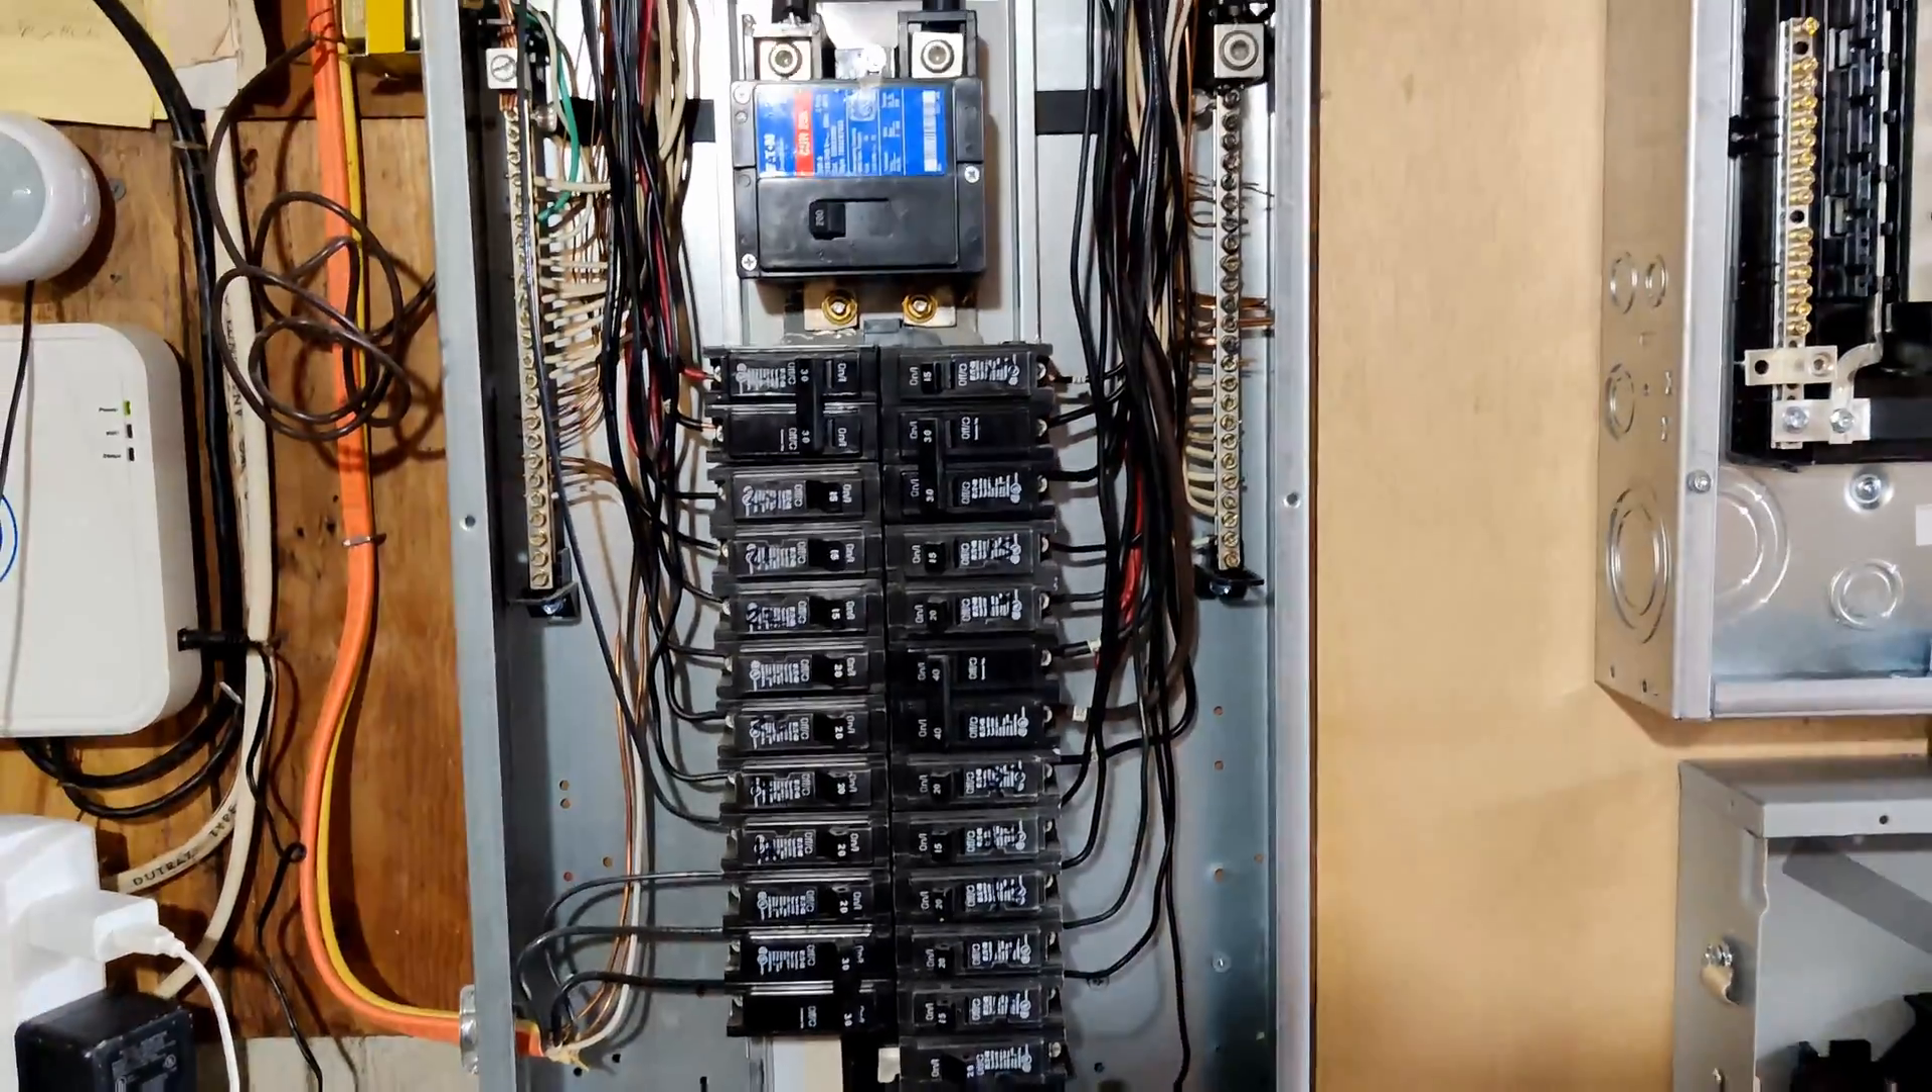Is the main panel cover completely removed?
Yes.